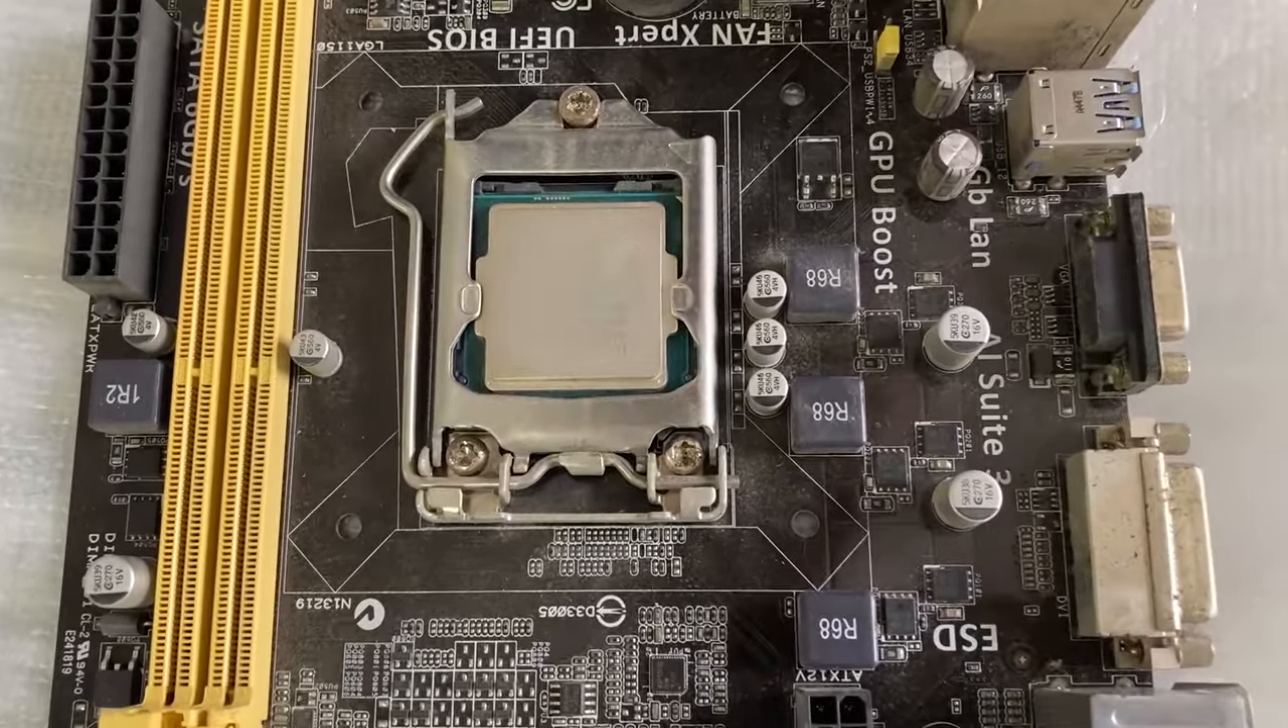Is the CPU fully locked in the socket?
Yes.